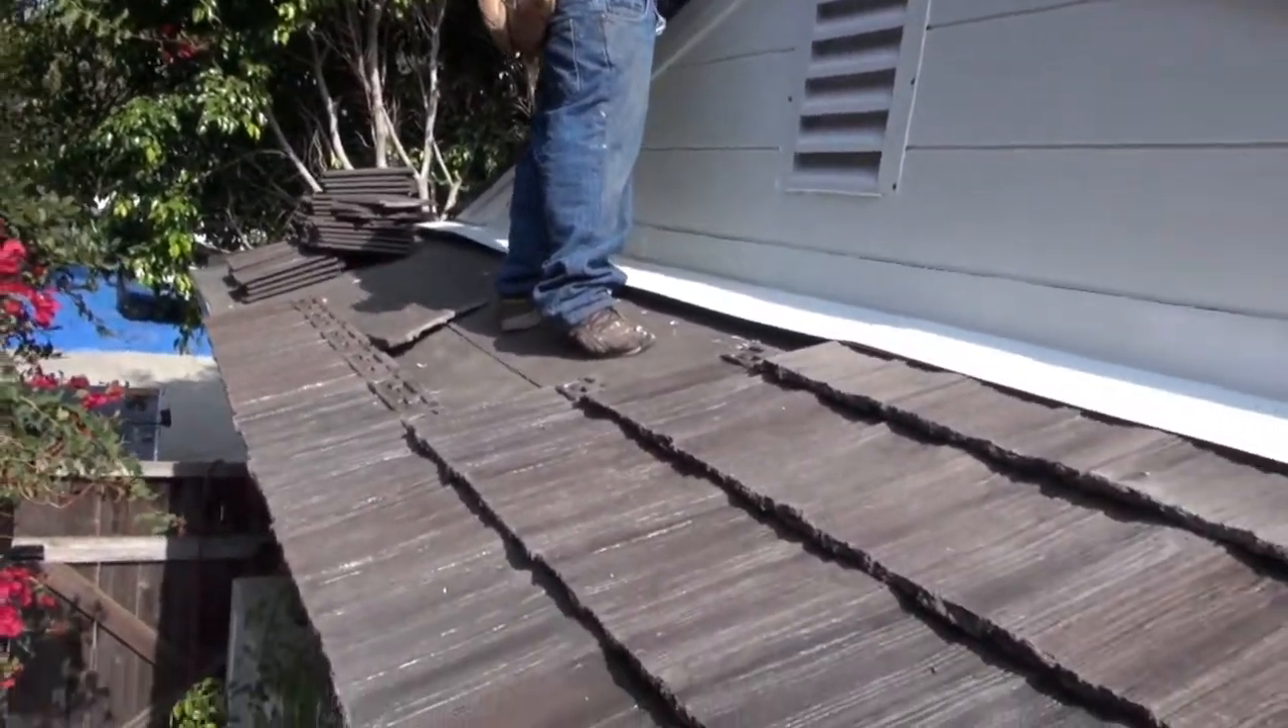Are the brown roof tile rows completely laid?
No.